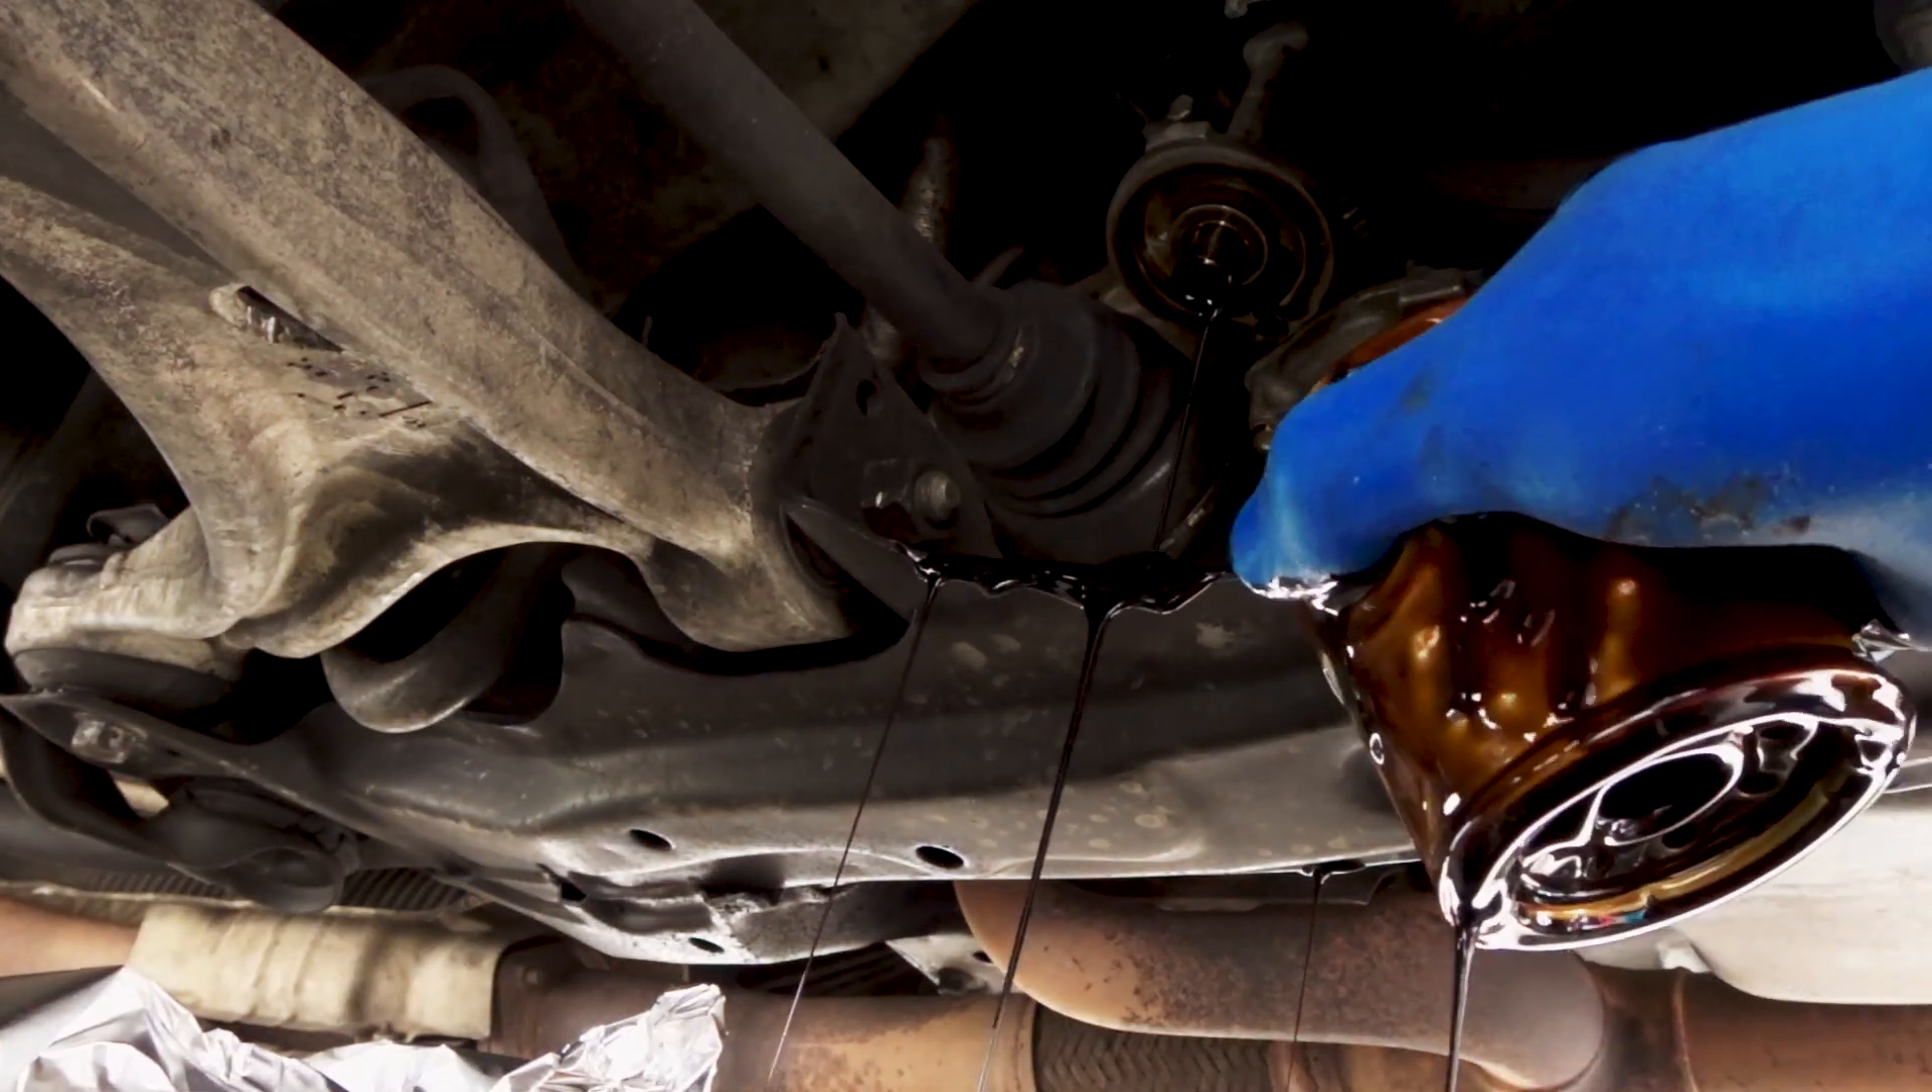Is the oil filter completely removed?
Yes.